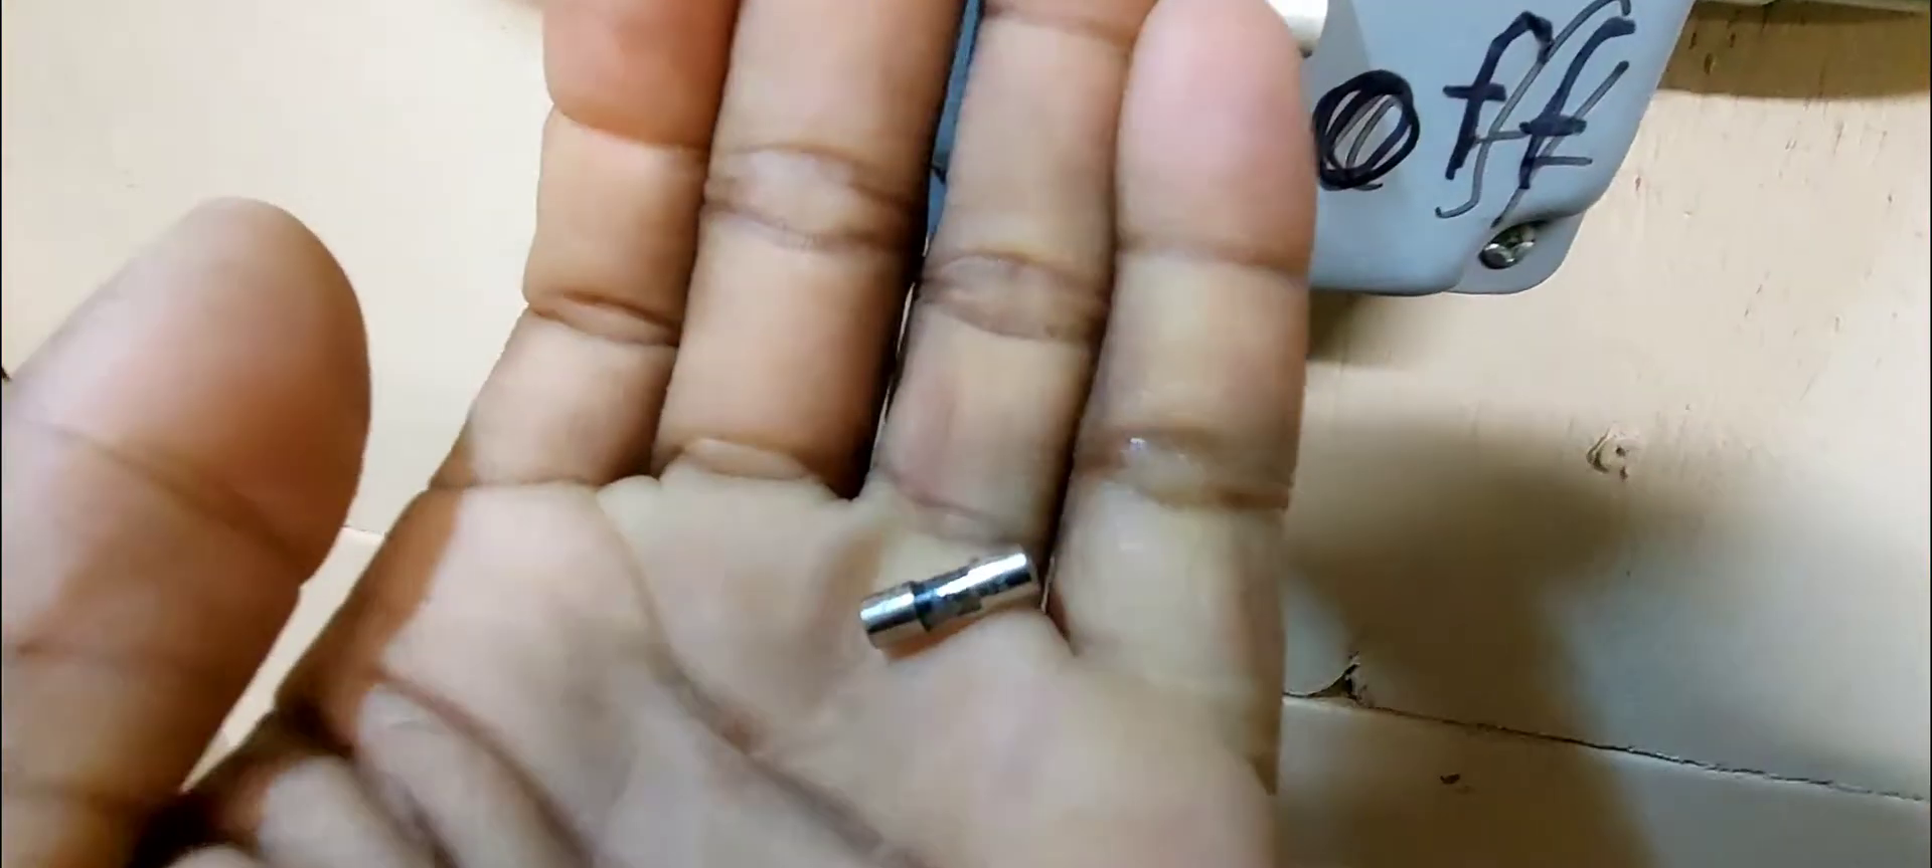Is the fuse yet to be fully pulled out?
No.